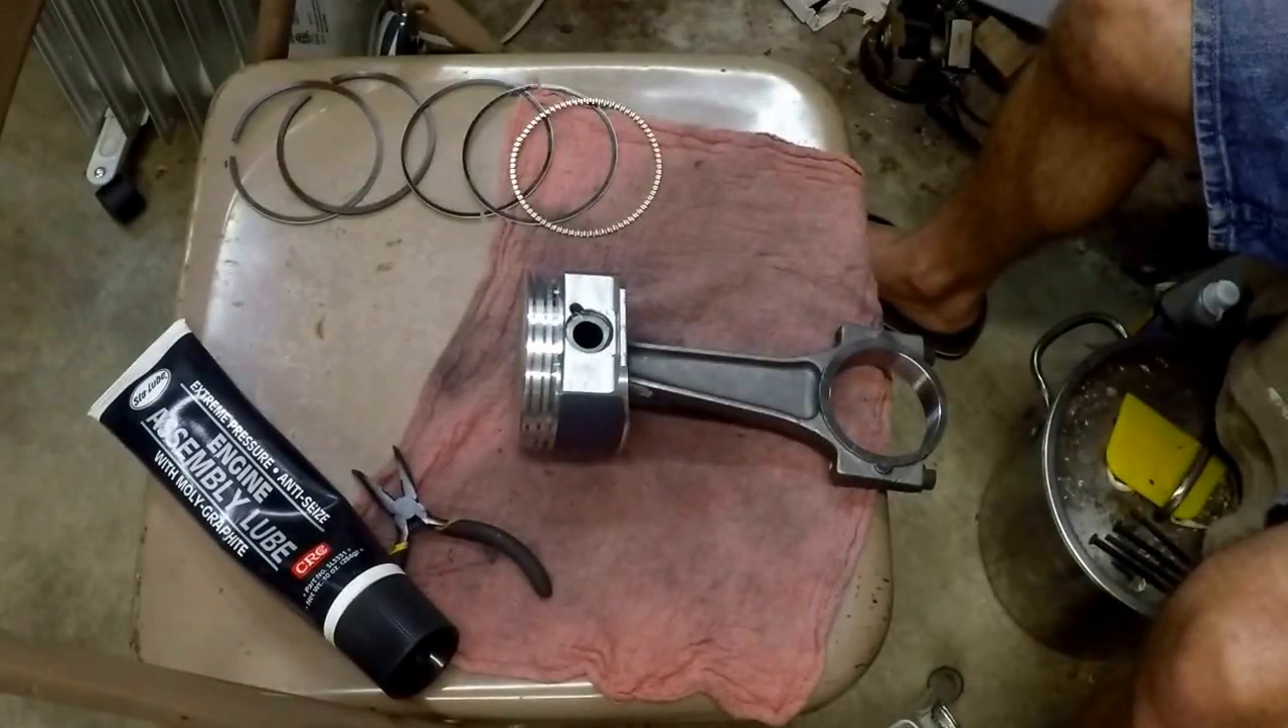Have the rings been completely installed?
No.